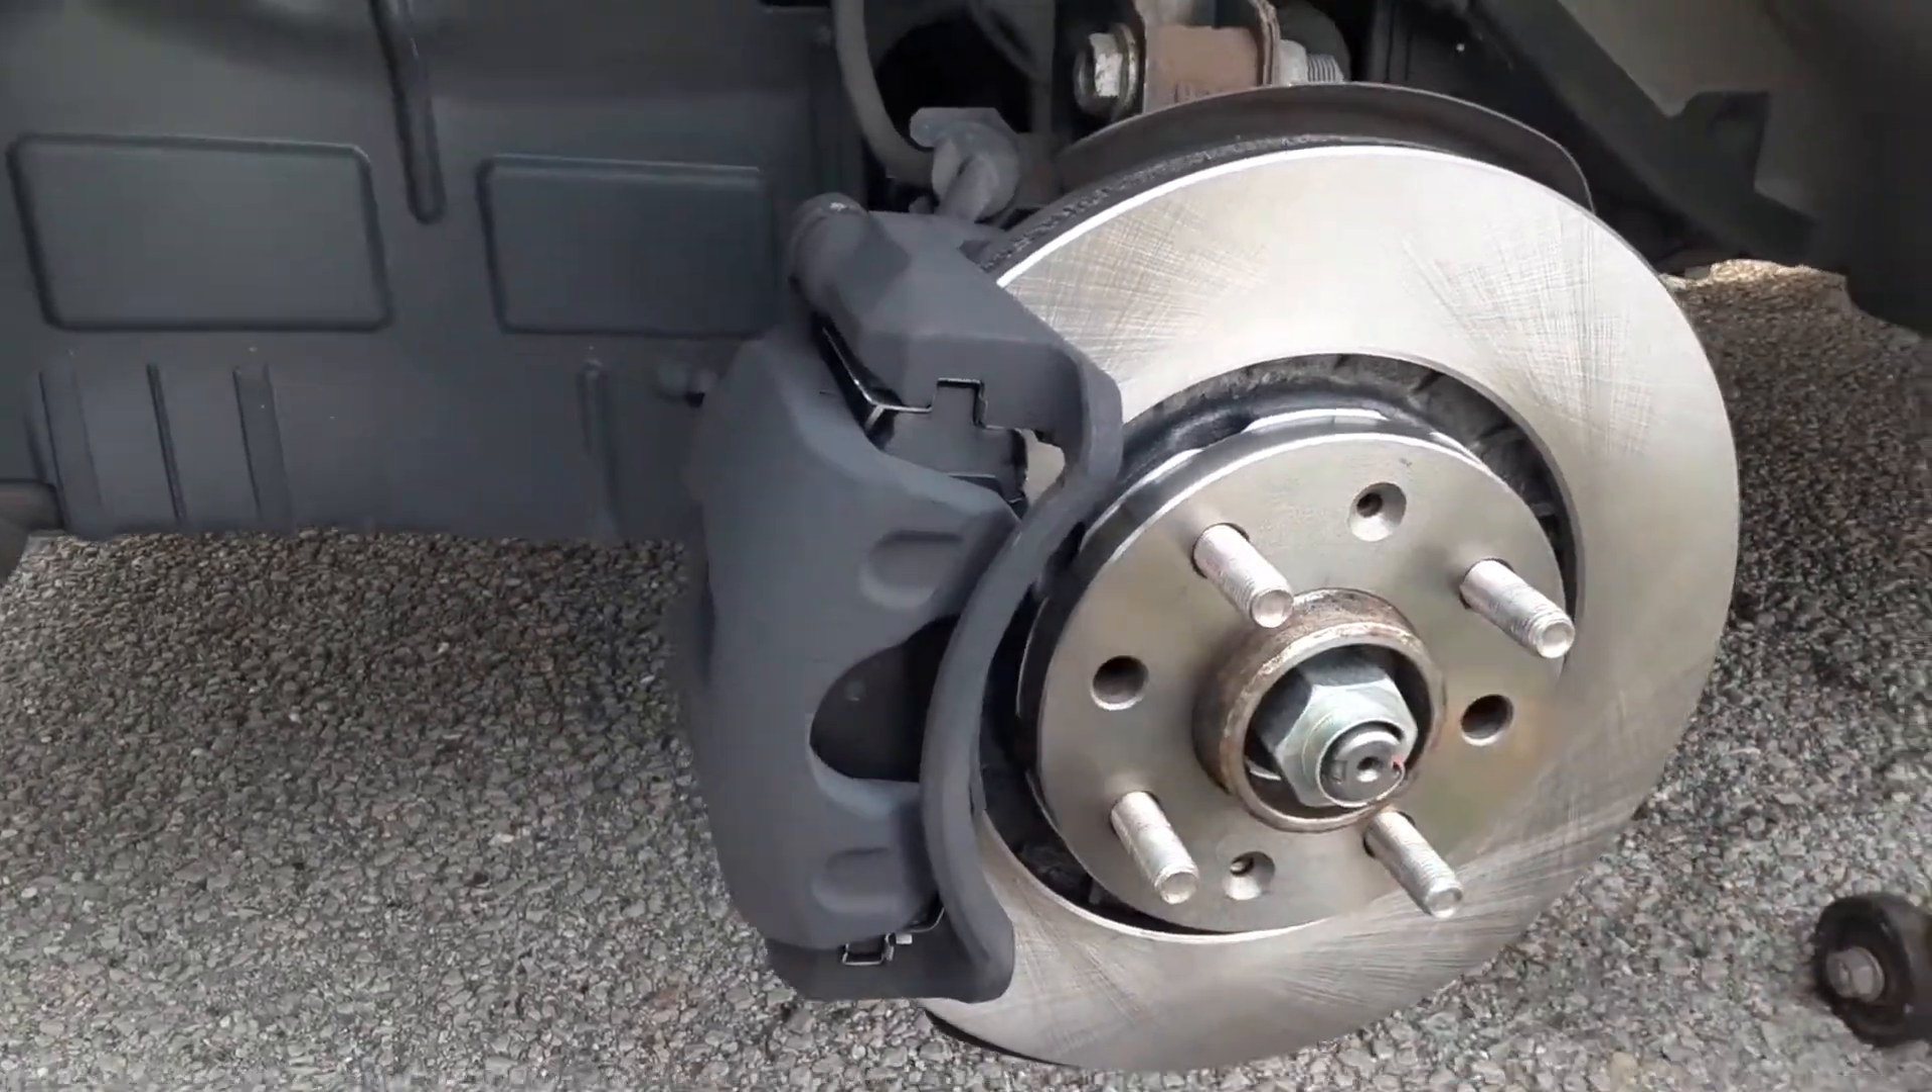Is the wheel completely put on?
No.